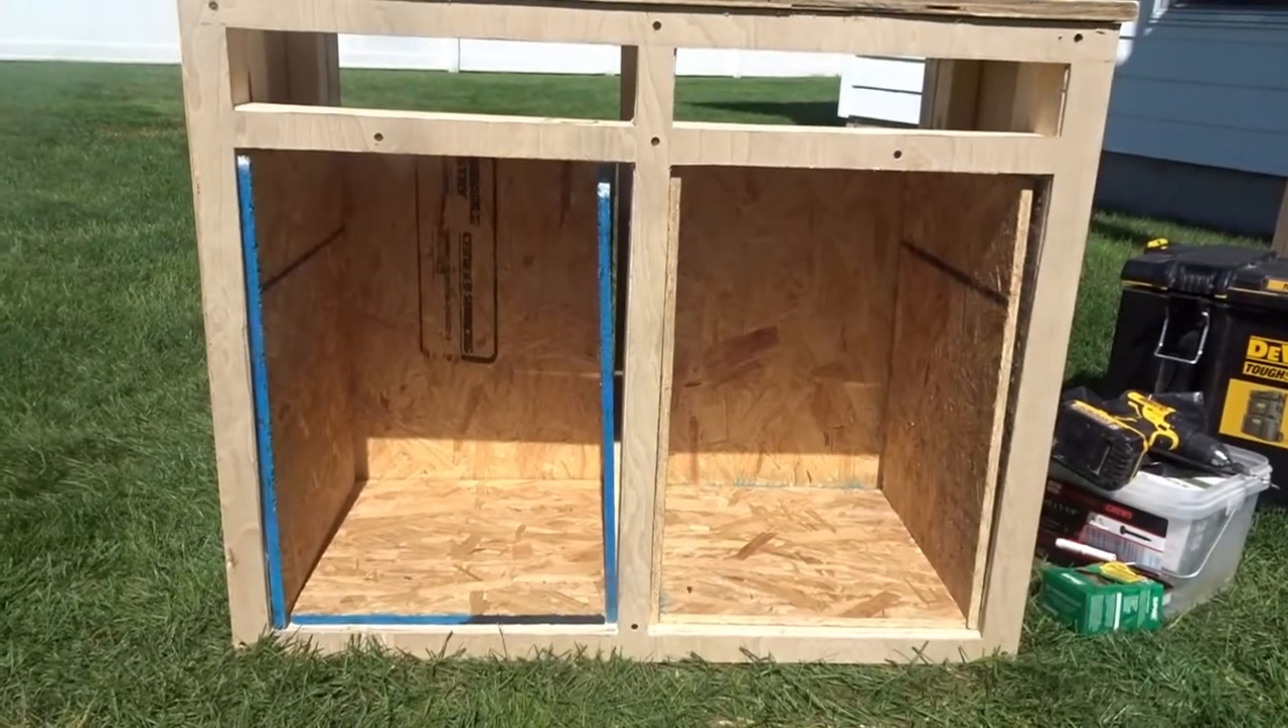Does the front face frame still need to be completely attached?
No.